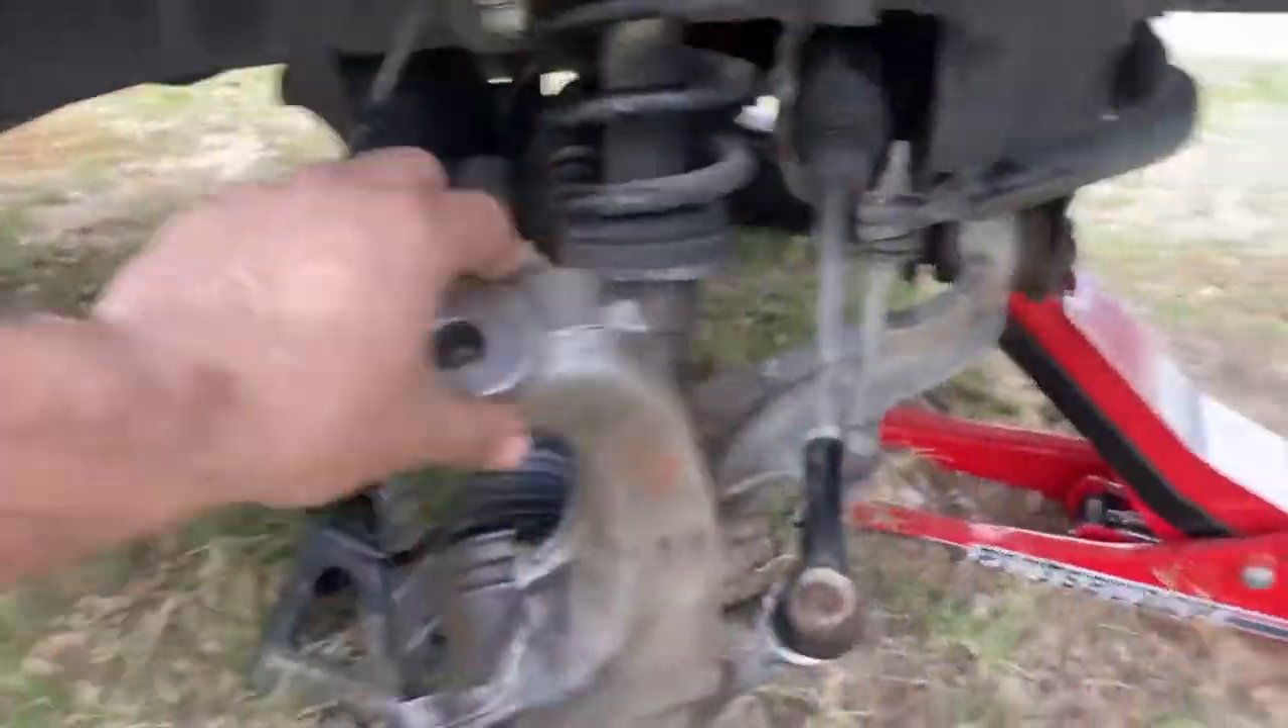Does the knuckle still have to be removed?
Yes.